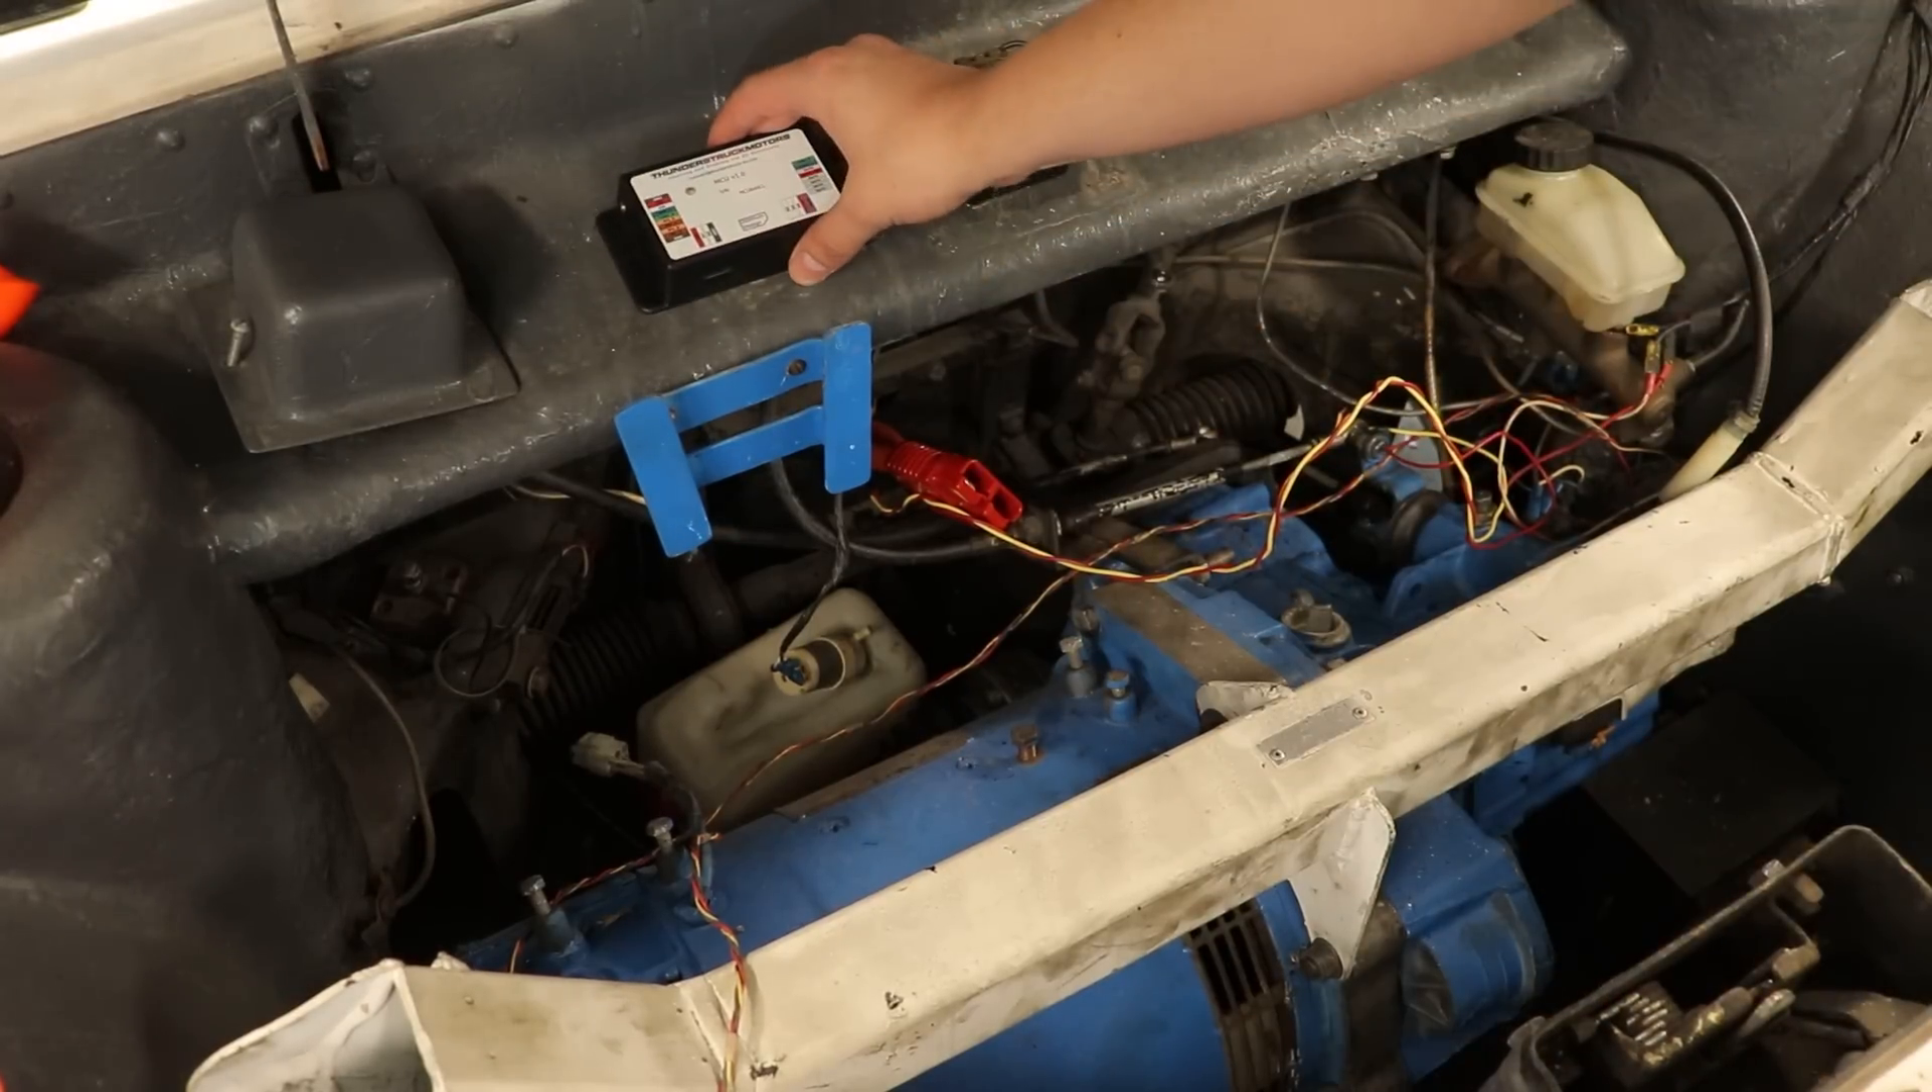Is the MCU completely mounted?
No.